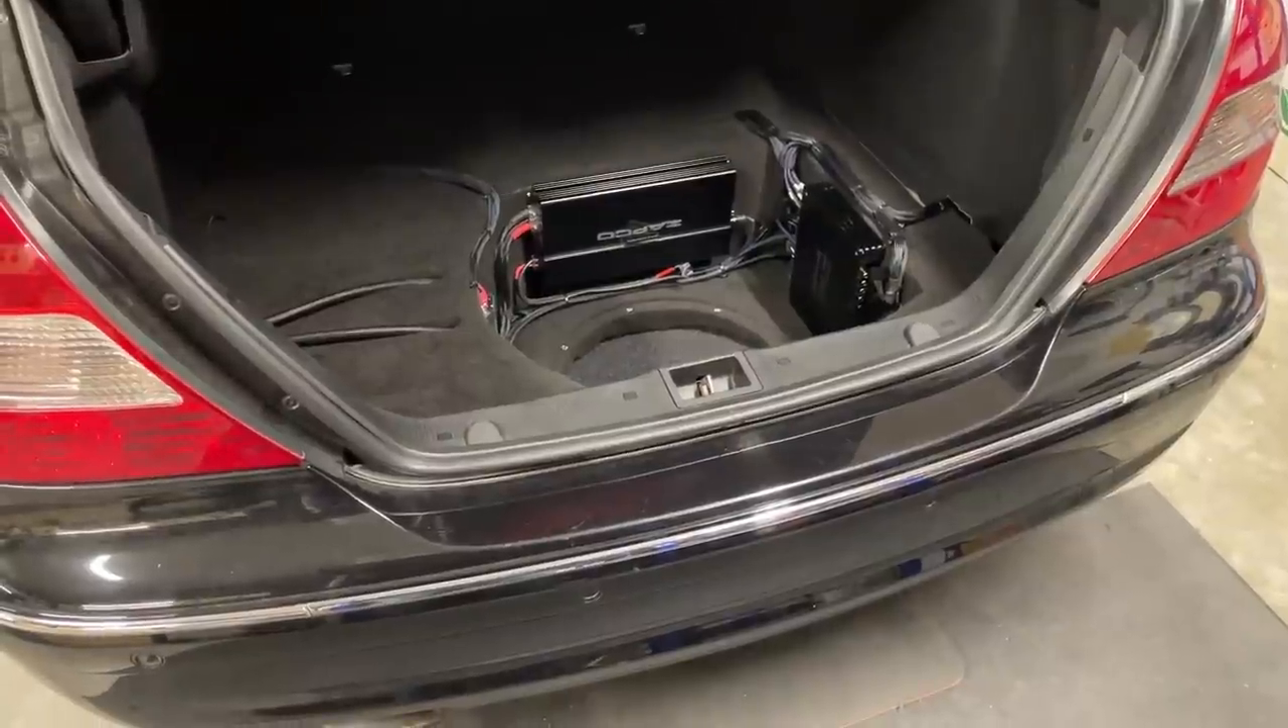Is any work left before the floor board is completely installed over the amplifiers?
Yes.